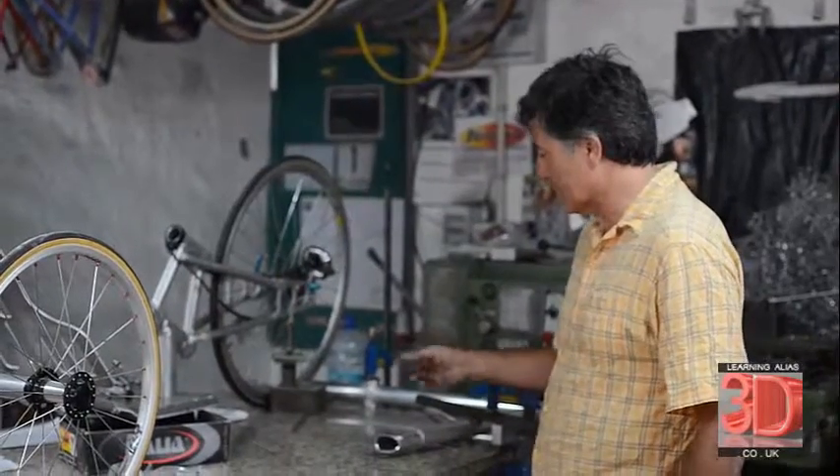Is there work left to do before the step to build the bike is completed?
Yes.